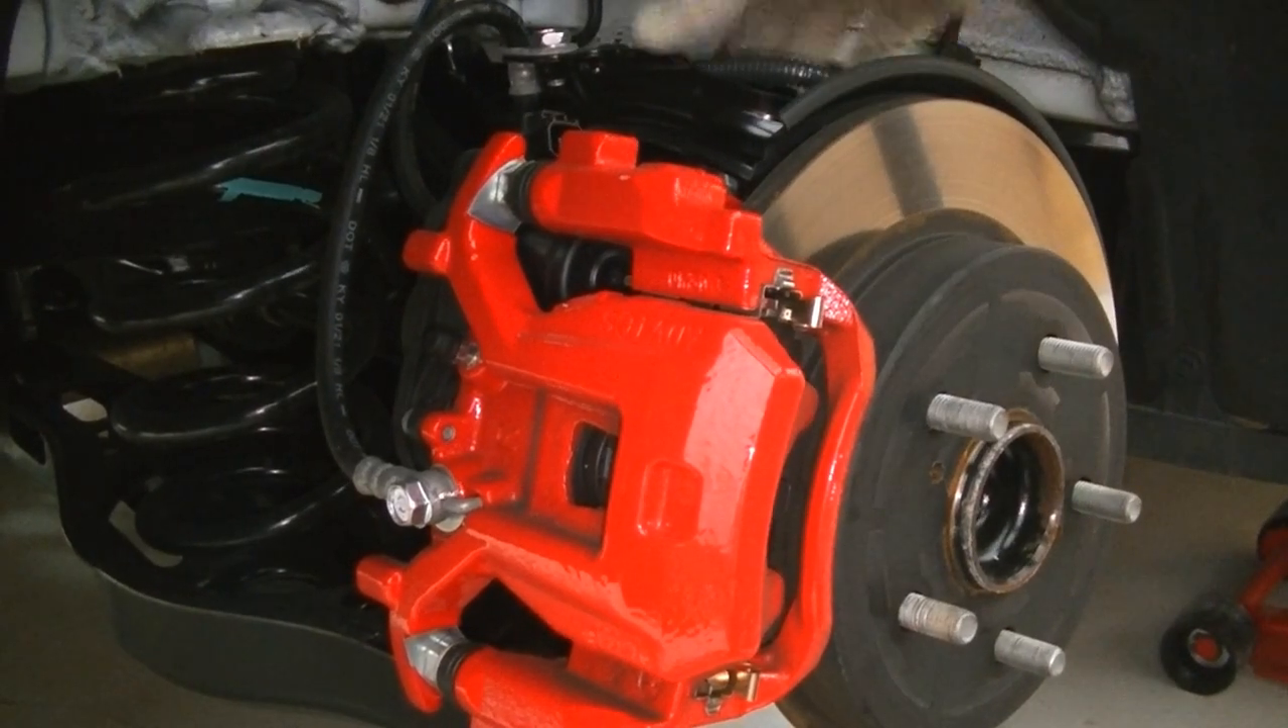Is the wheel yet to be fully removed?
No.